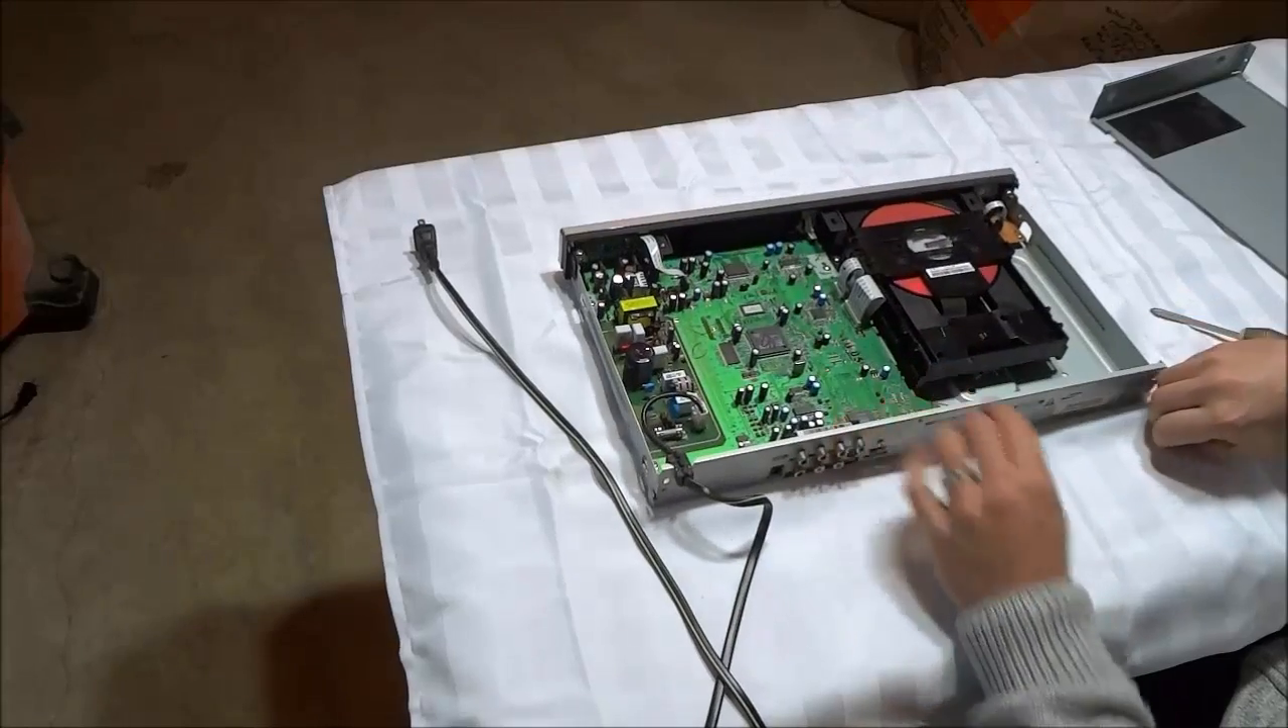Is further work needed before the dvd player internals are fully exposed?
No.